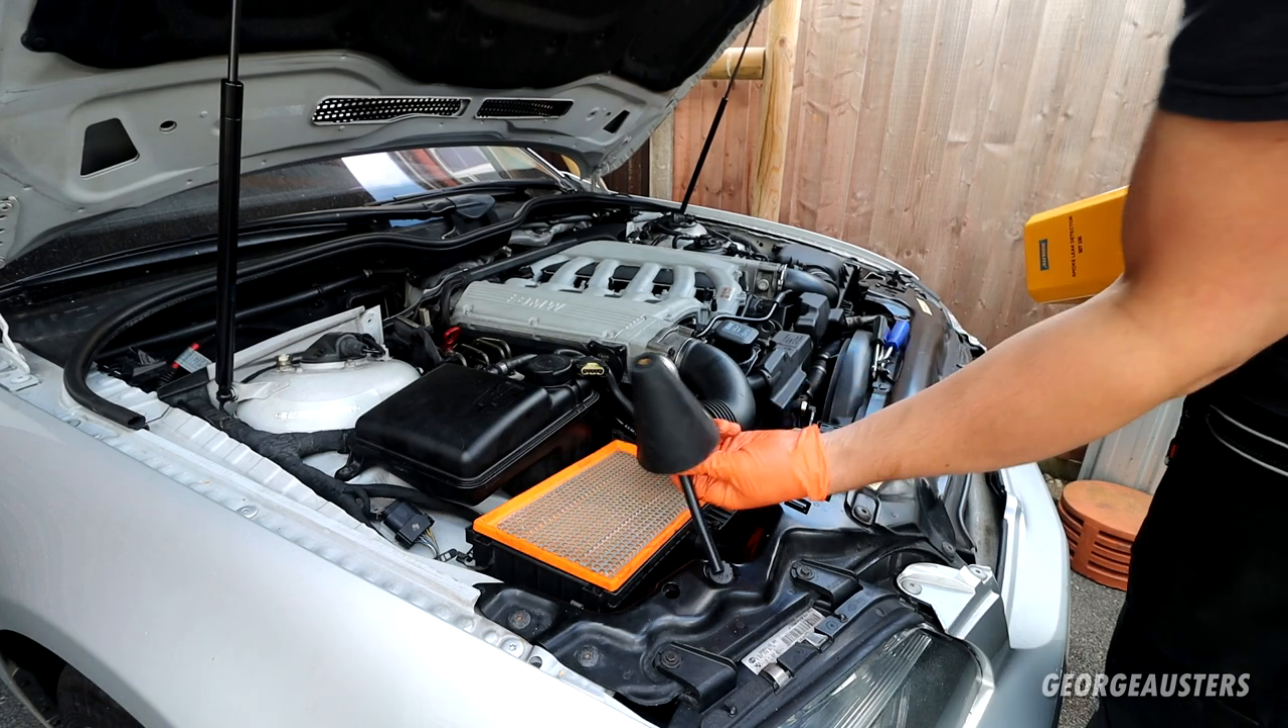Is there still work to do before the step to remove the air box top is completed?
No.